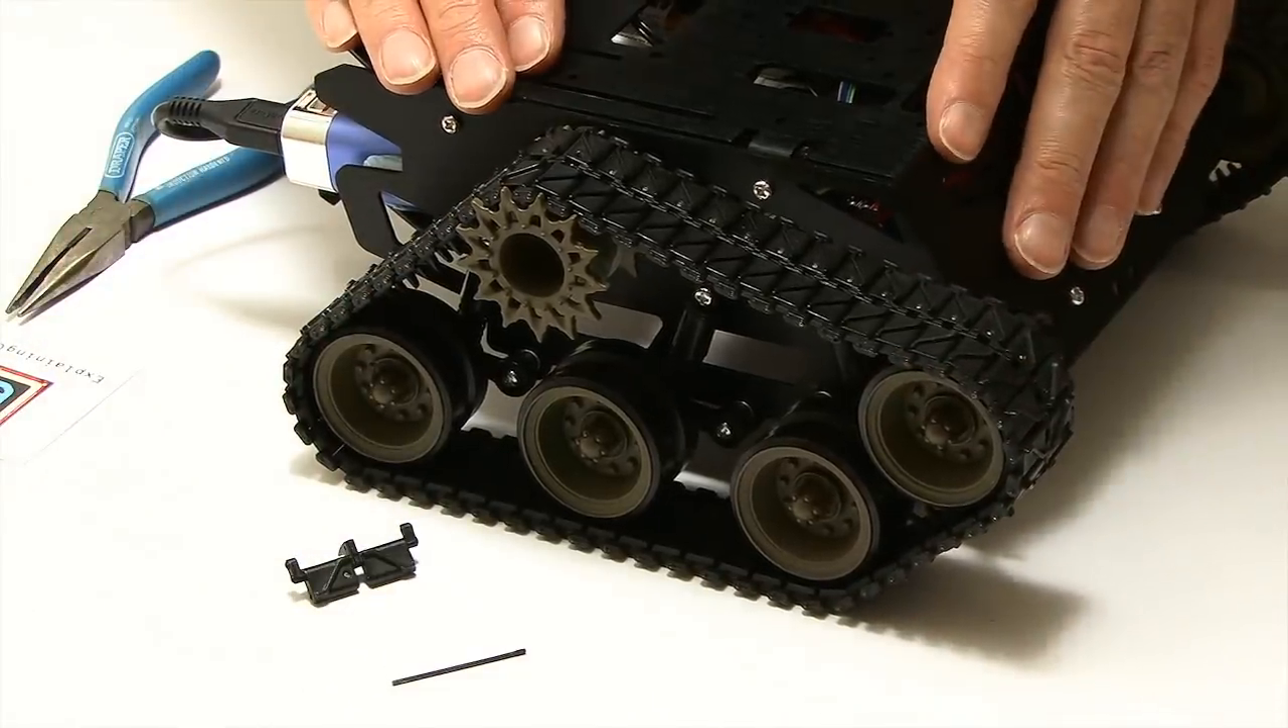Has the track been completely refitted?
Yes.